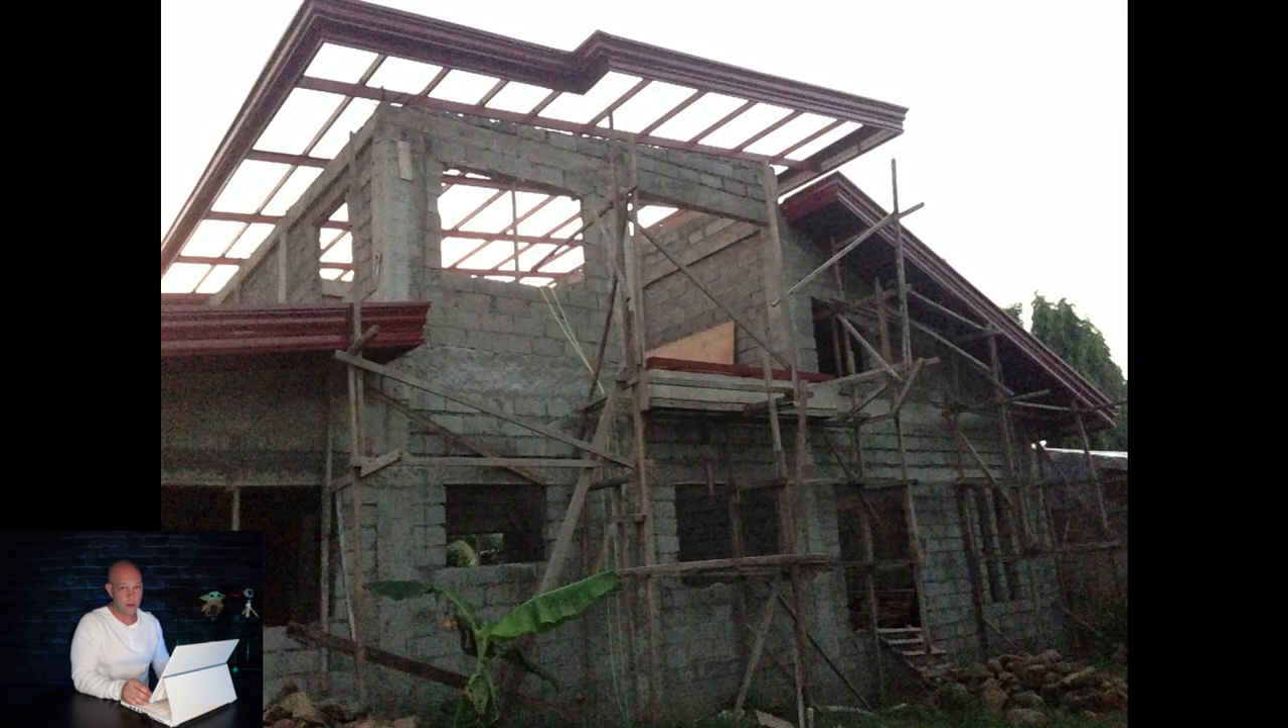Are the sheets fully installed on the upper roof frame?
No.